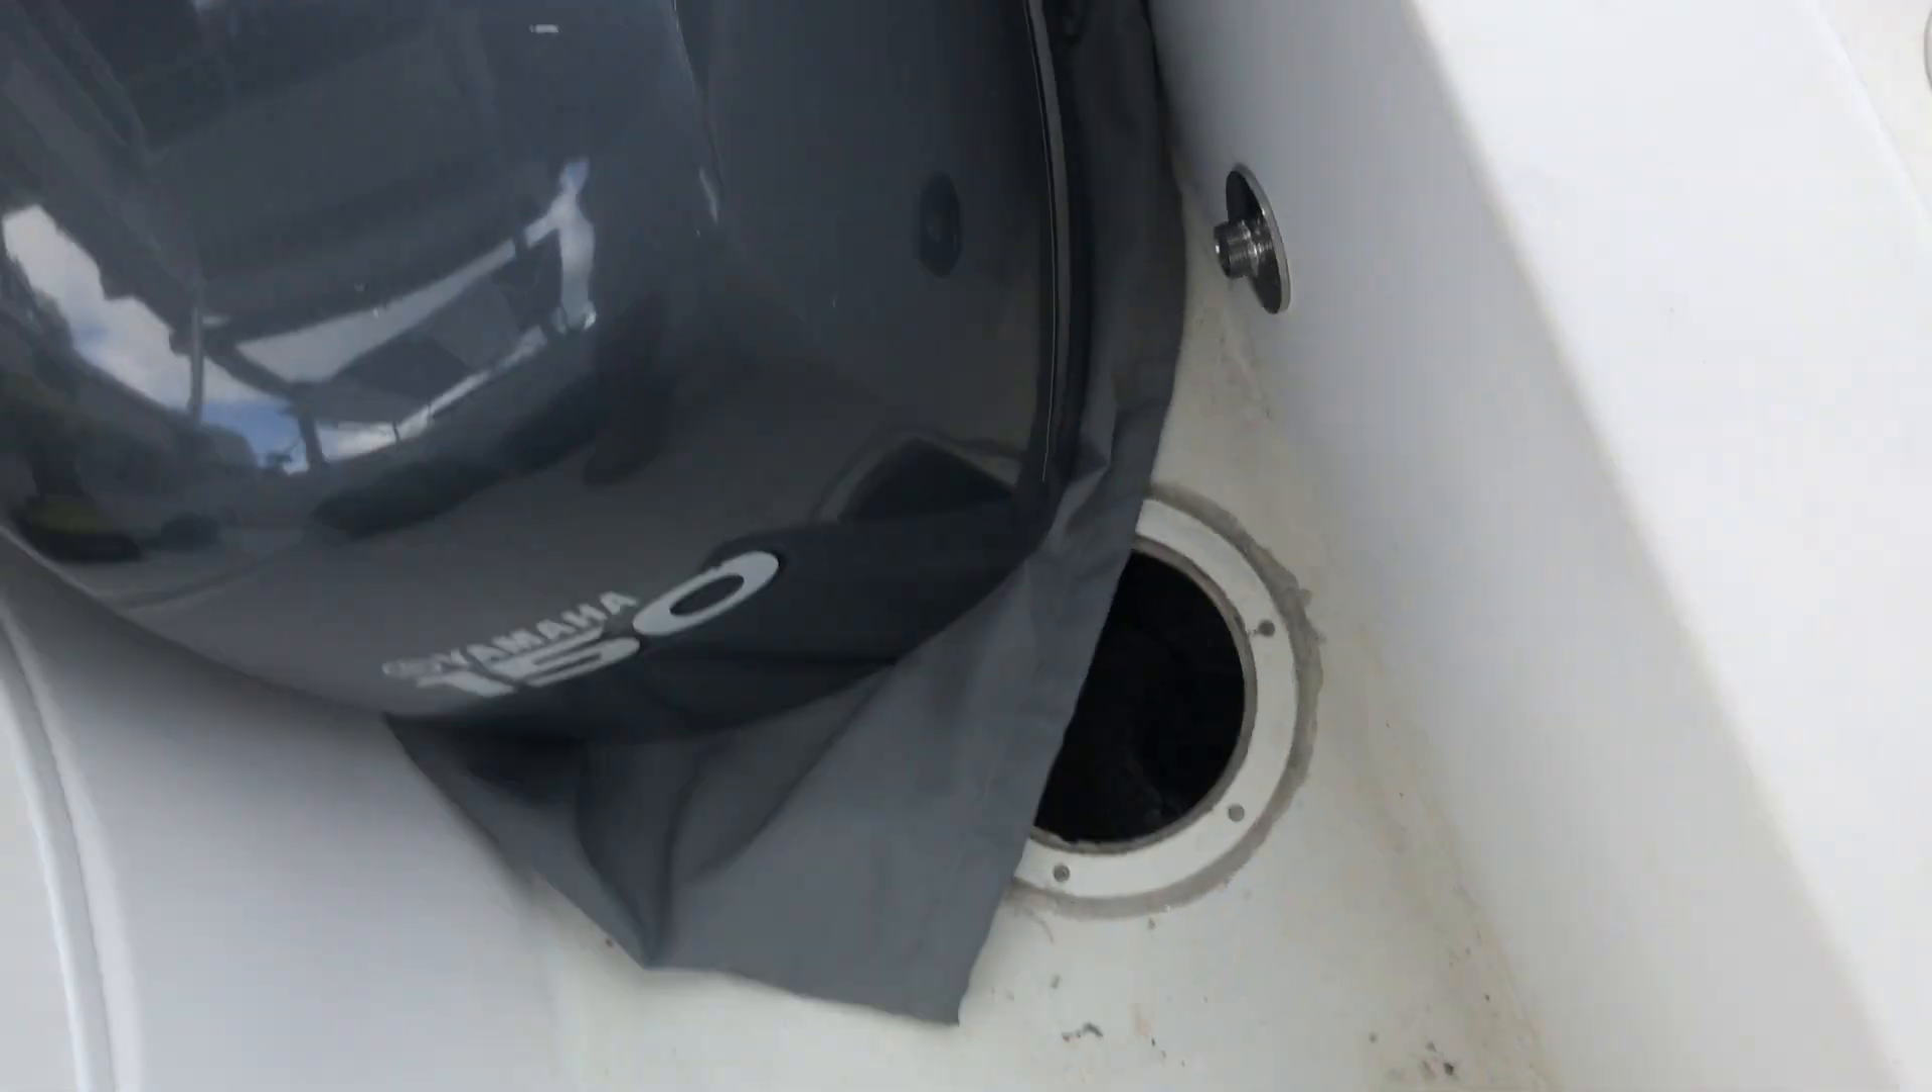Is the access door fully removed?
Yes.